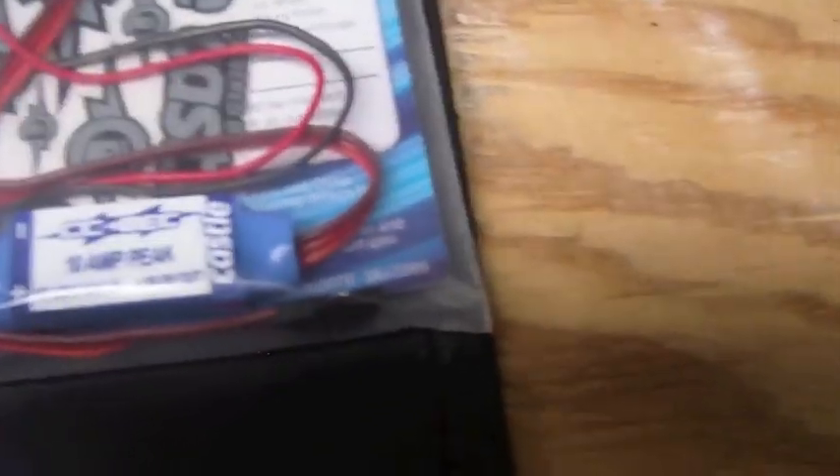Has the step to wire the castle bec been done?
No.